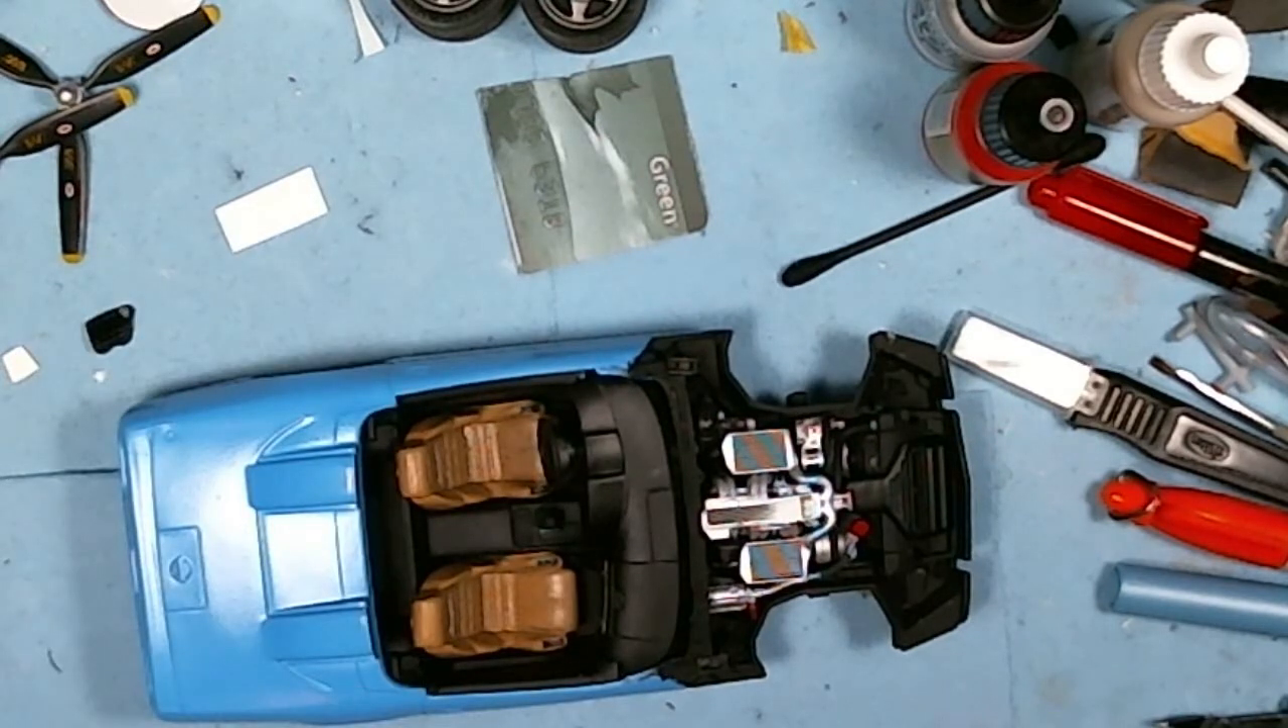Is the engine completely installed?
Yes.